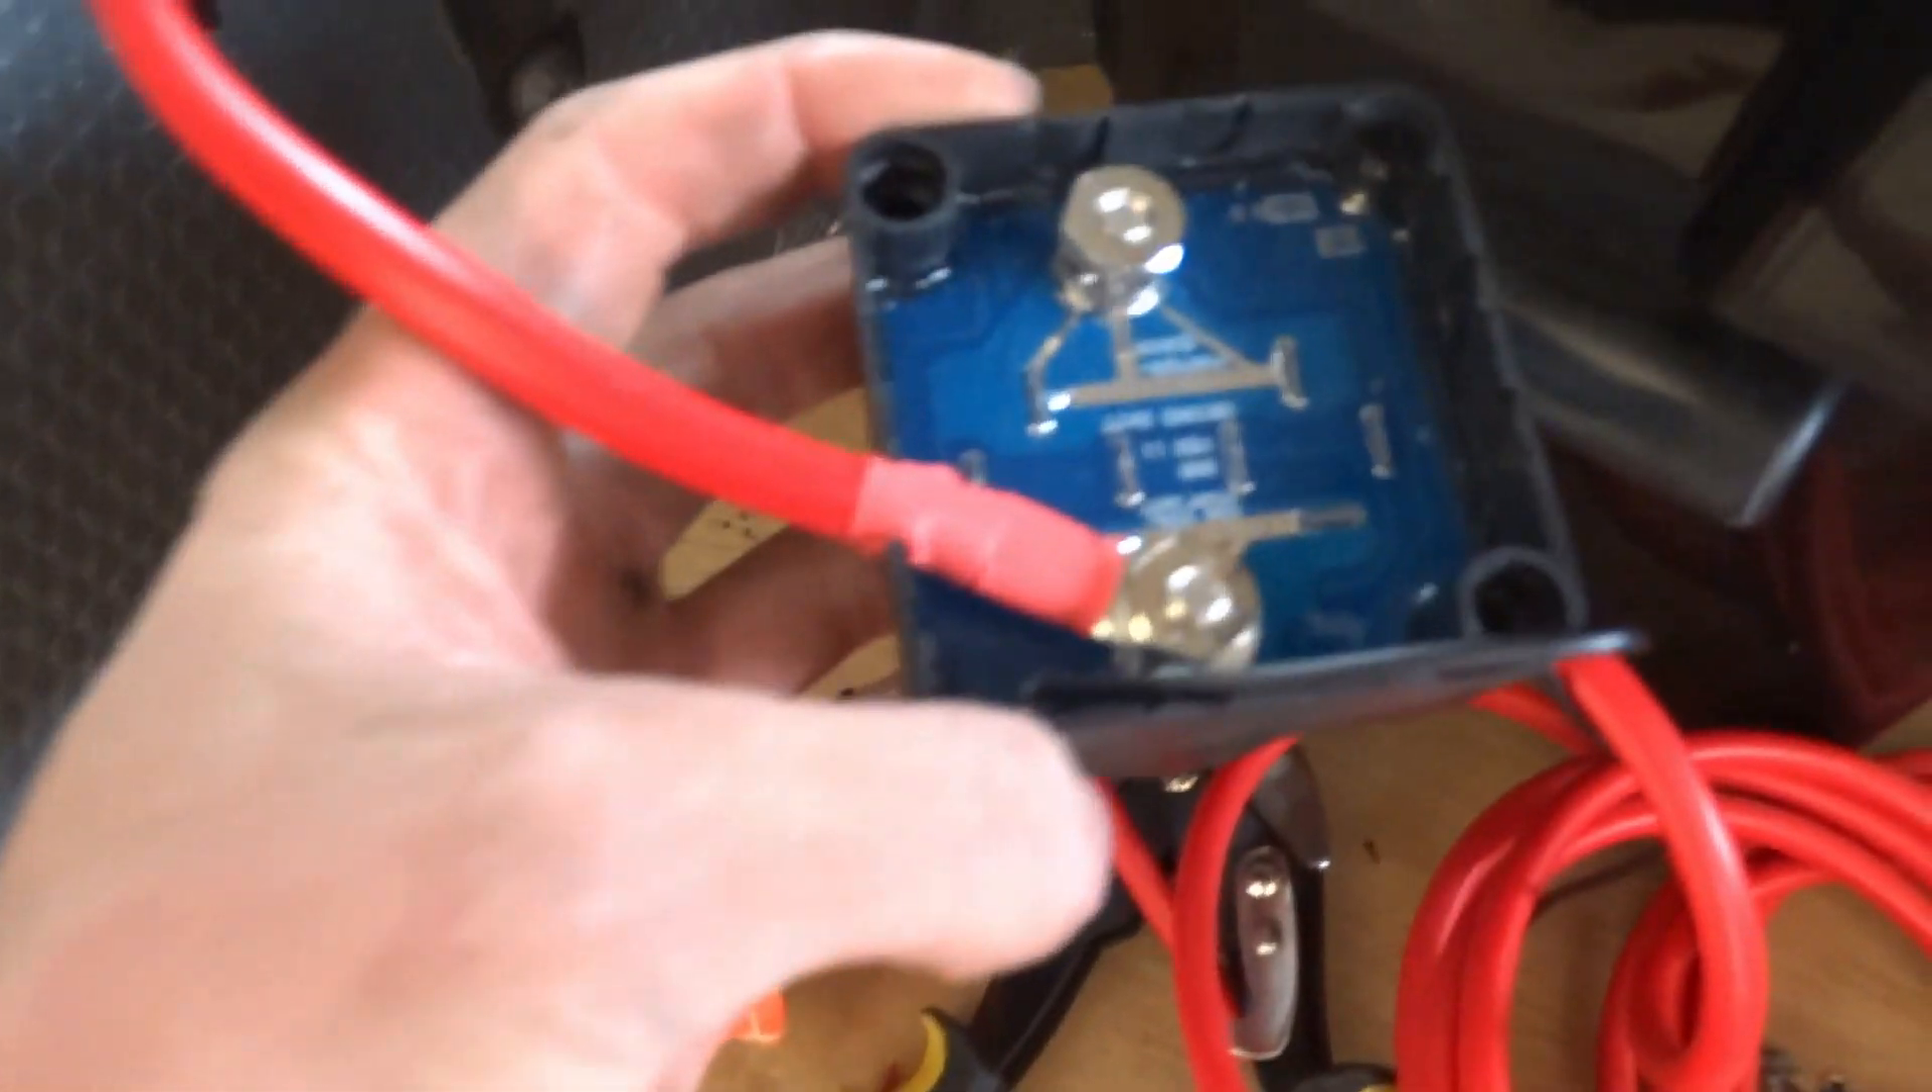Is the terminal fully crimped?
Yes.